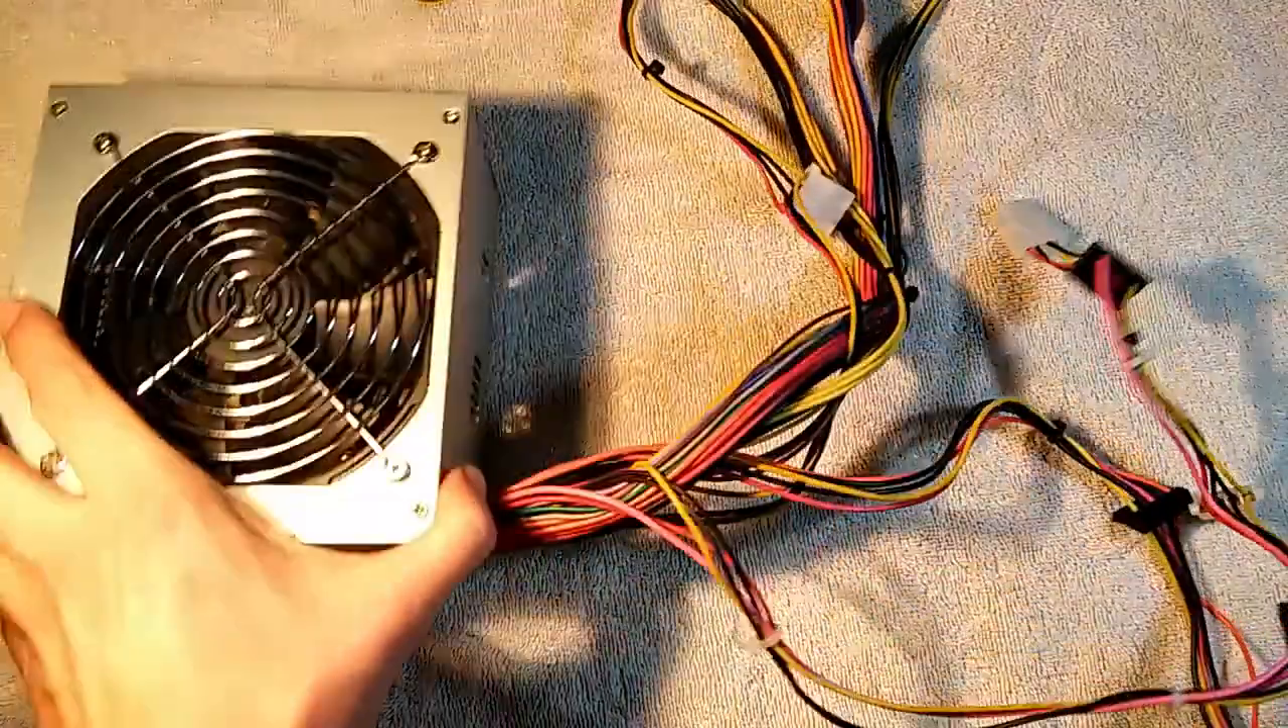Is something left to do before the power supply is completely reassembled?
No.